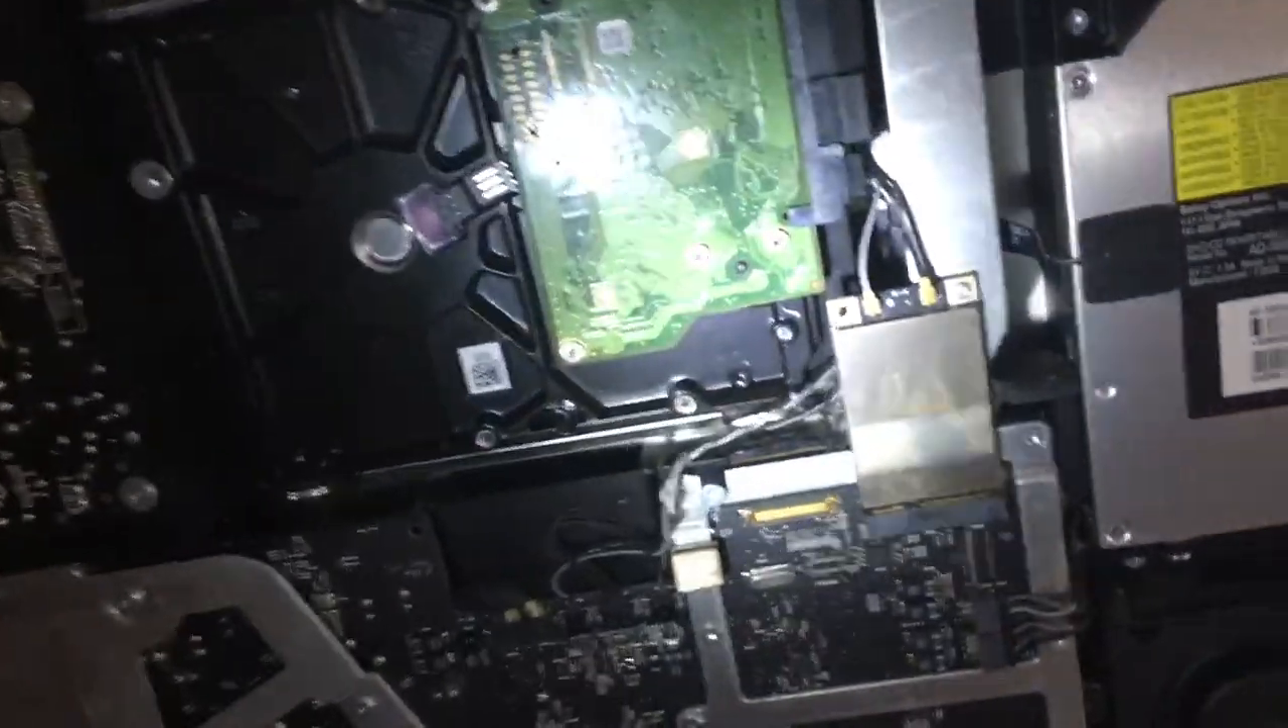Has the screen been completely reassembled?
No.